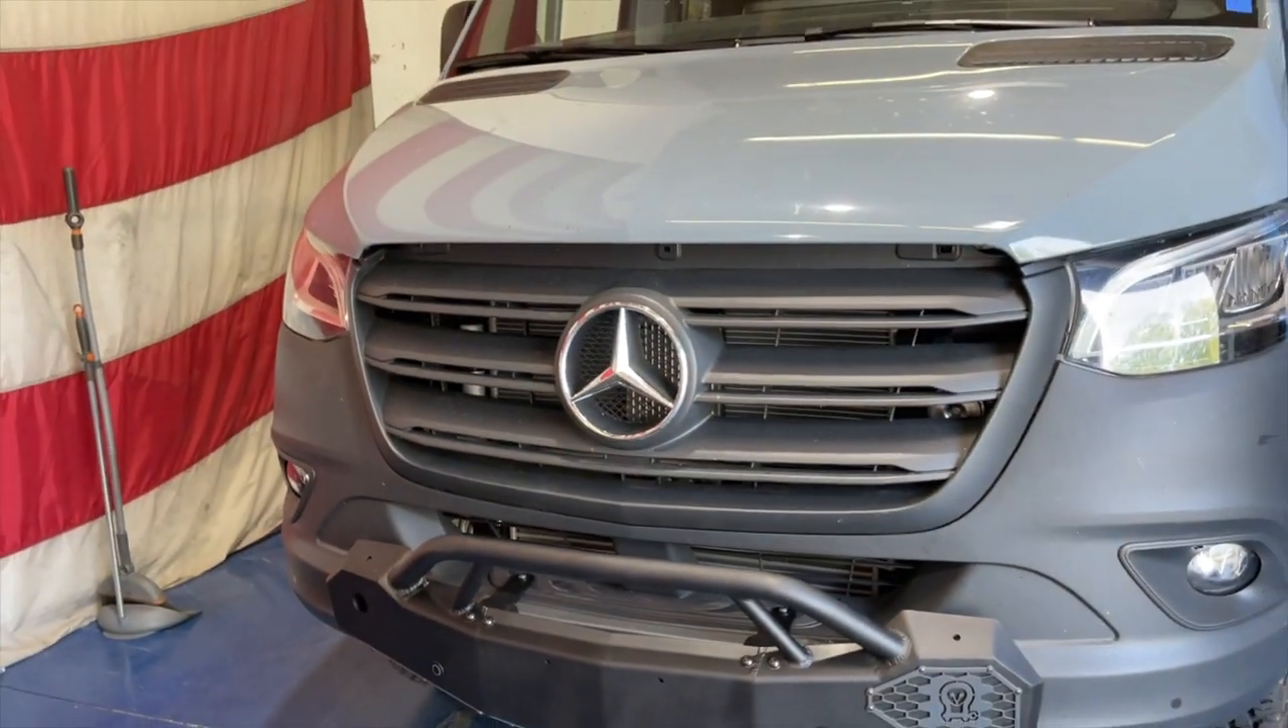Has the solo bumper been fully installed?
Yes.